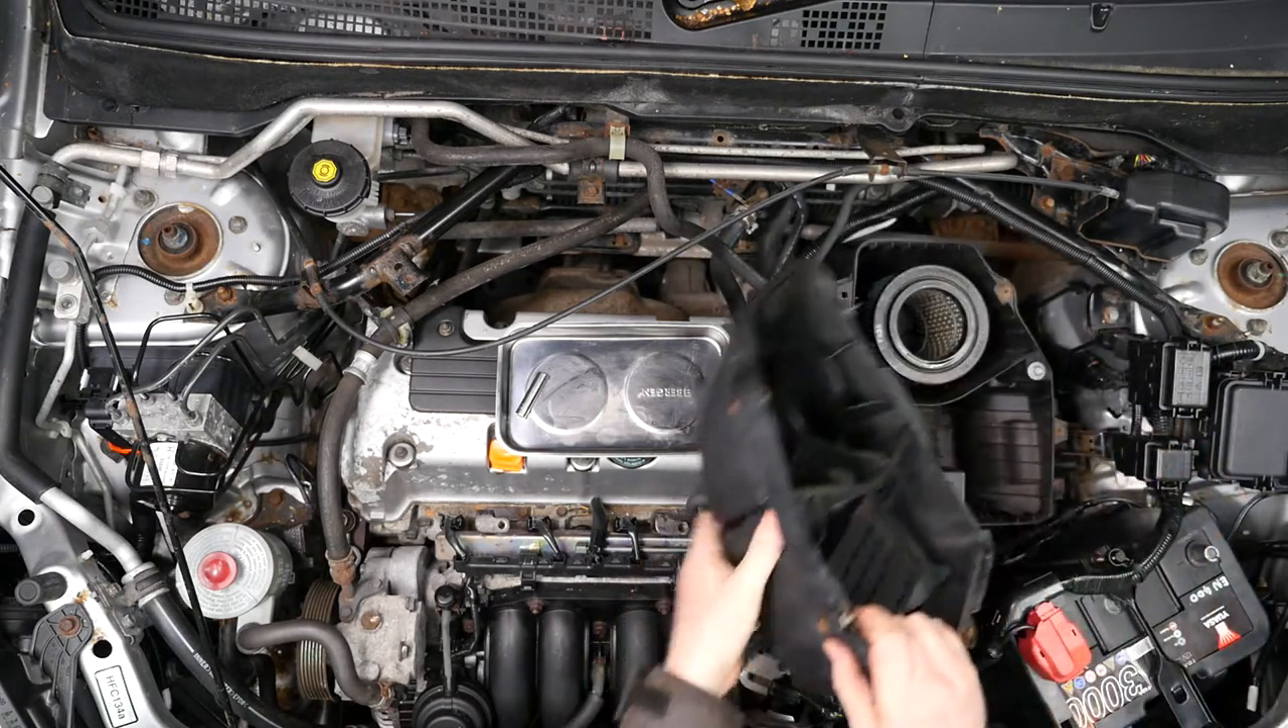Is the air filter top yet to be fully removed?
No.